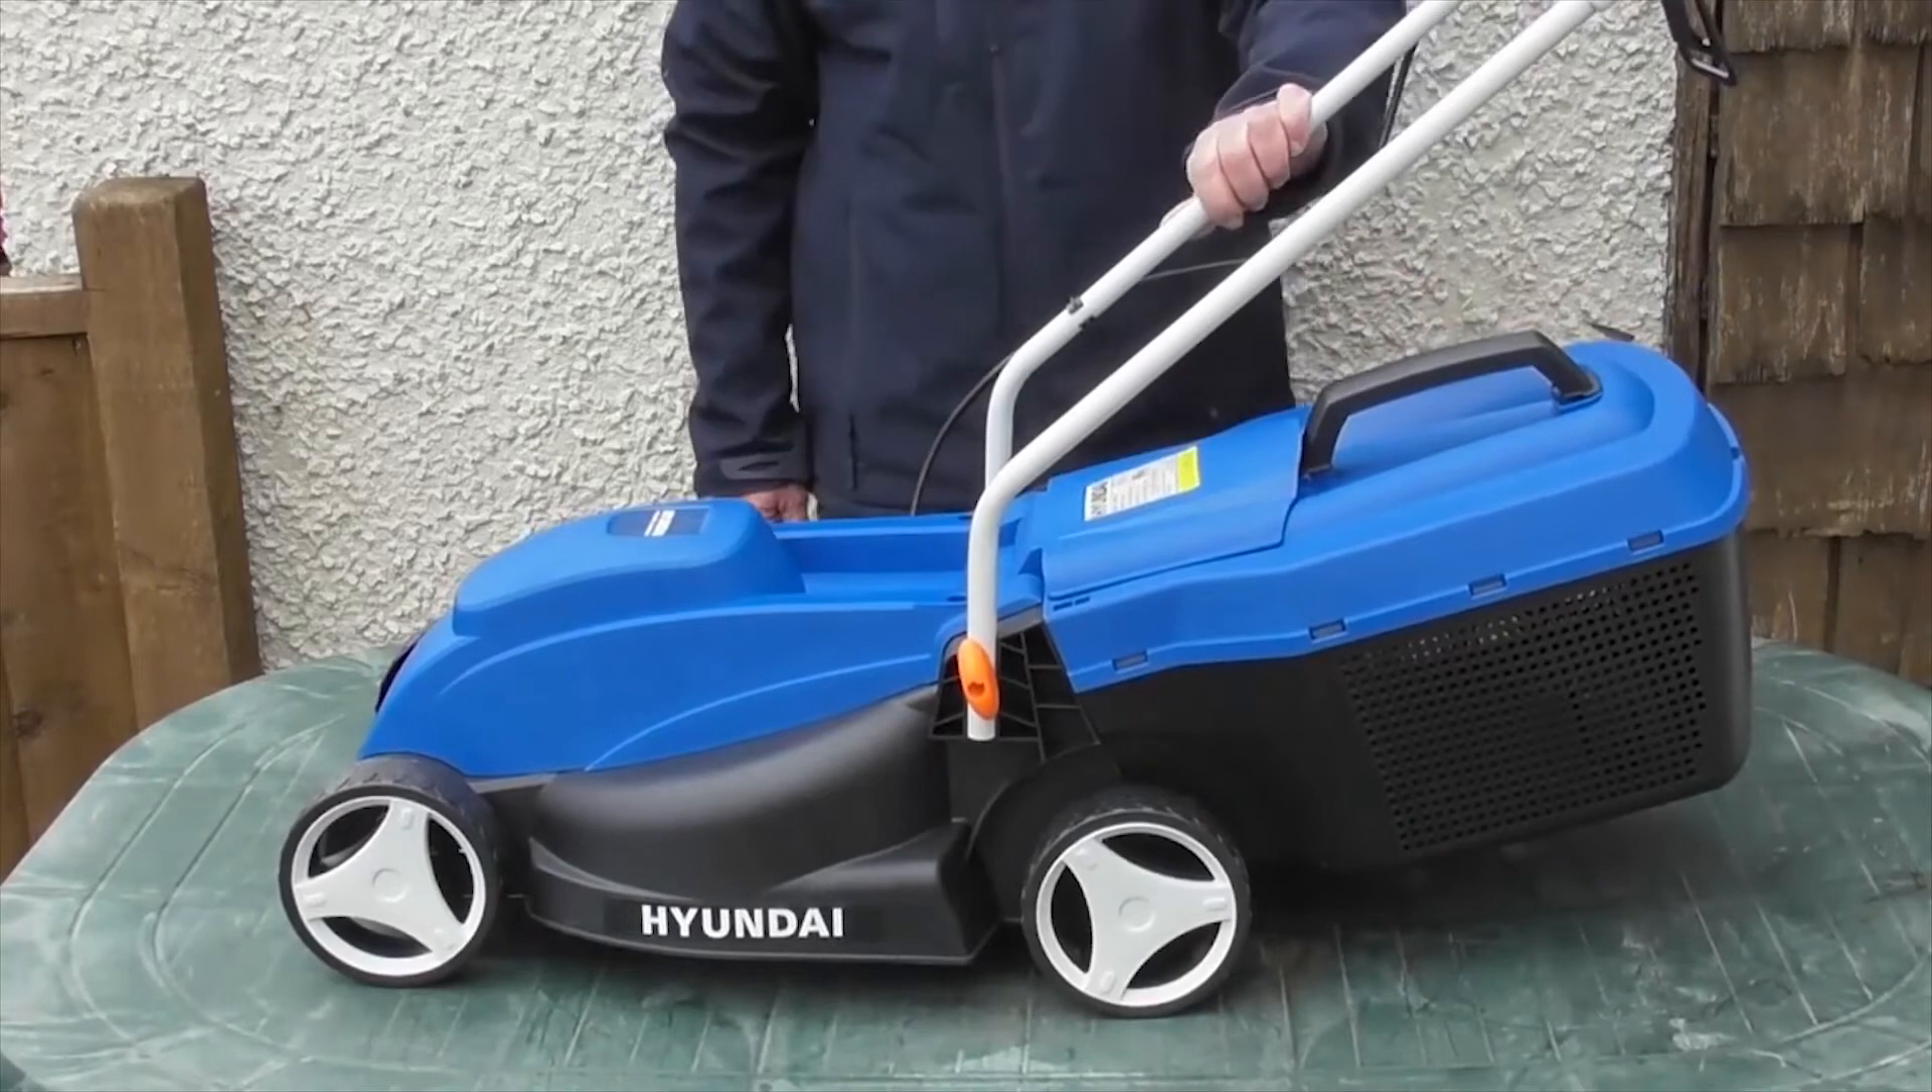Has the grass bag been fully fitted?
Yes.